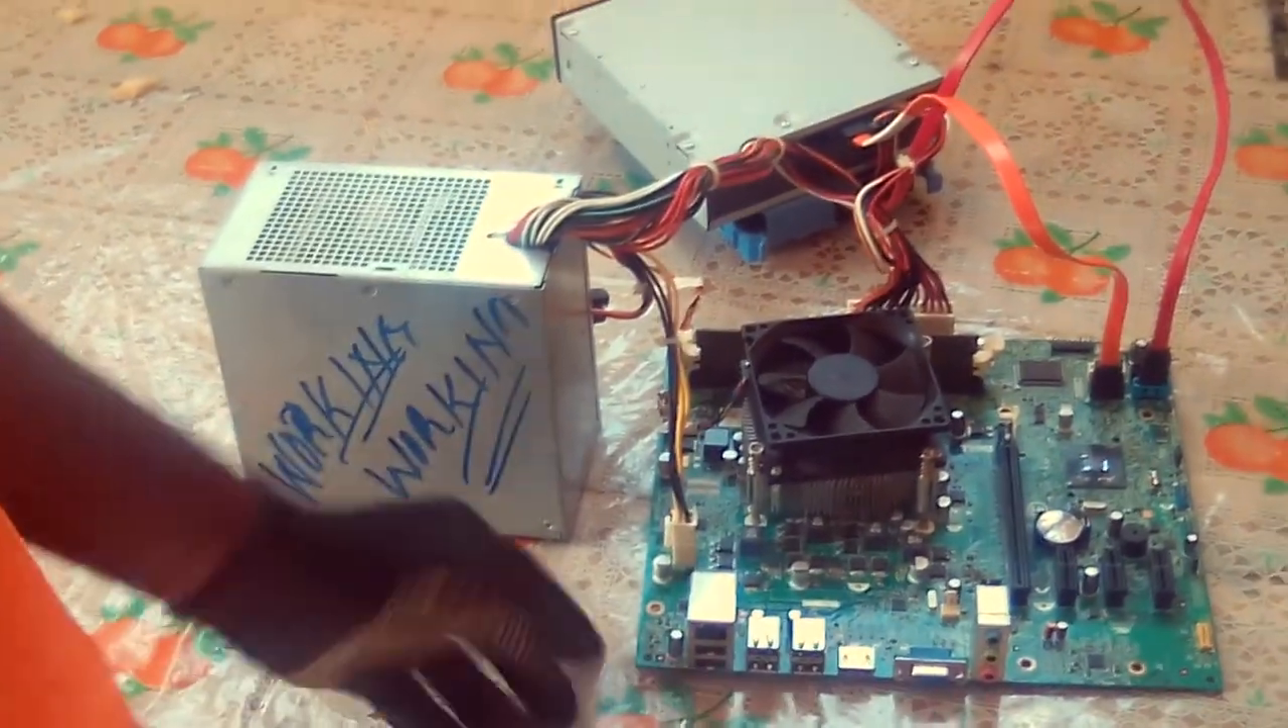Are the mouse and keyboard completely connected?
No.